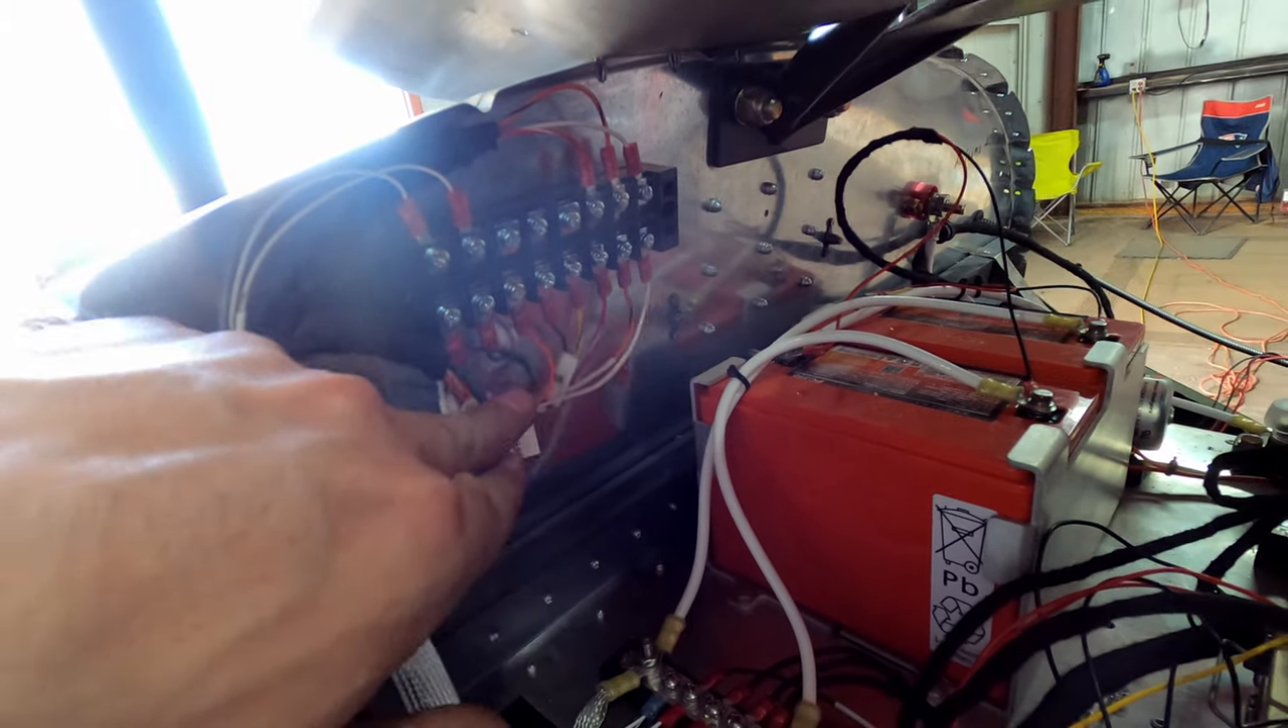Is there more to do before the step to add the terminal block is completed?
No.